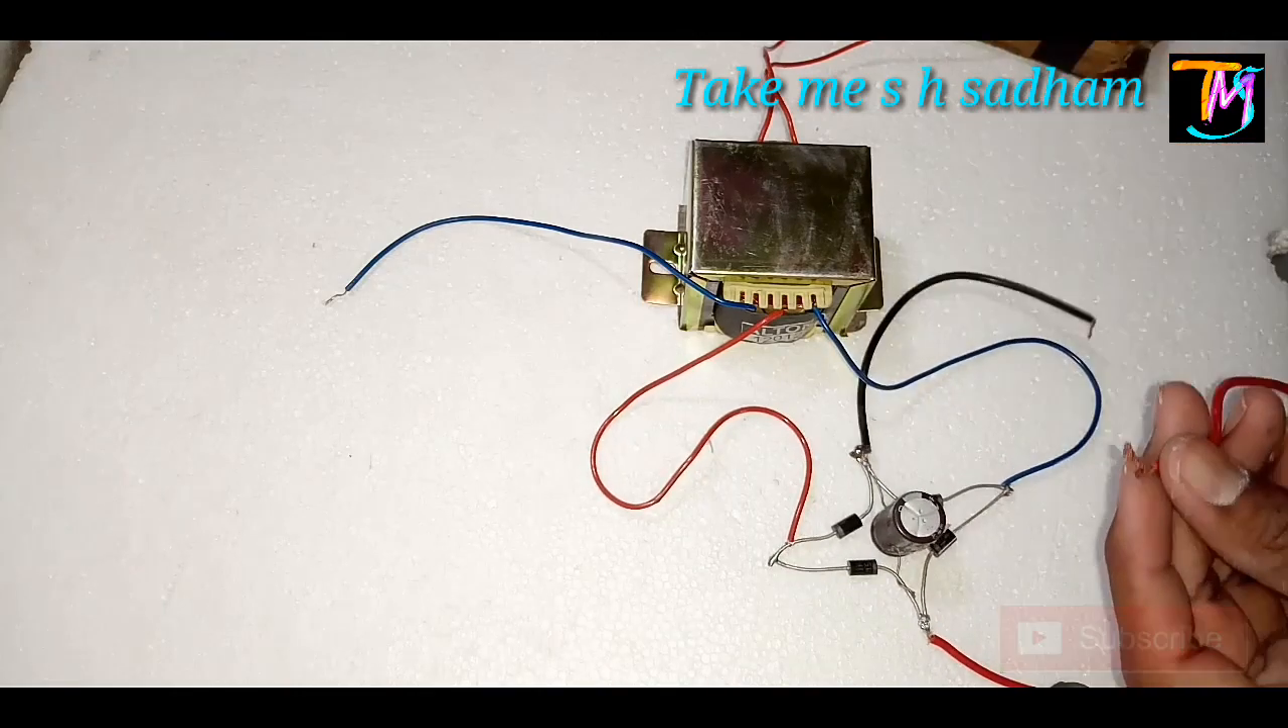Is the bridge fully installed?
Yes.